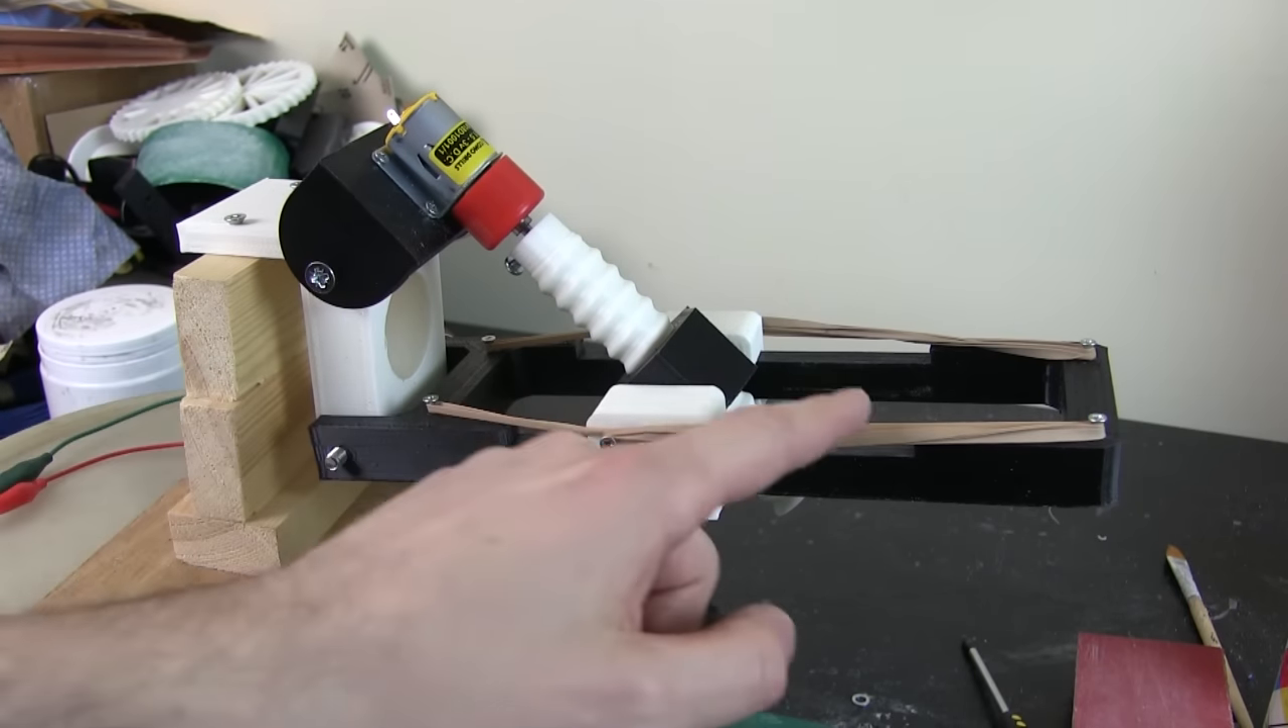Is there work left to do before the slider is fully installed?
No.